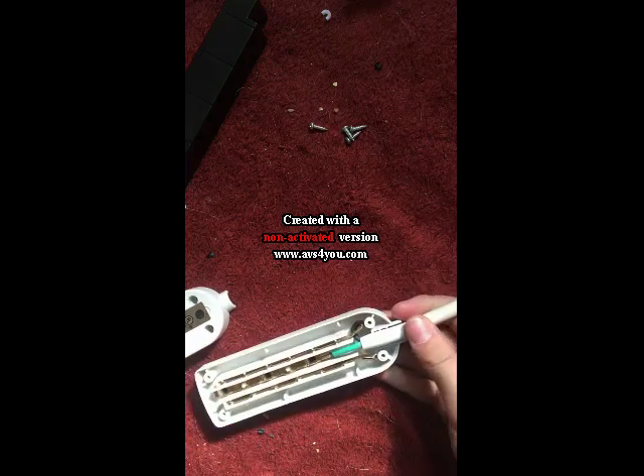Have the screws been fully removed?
Yes.